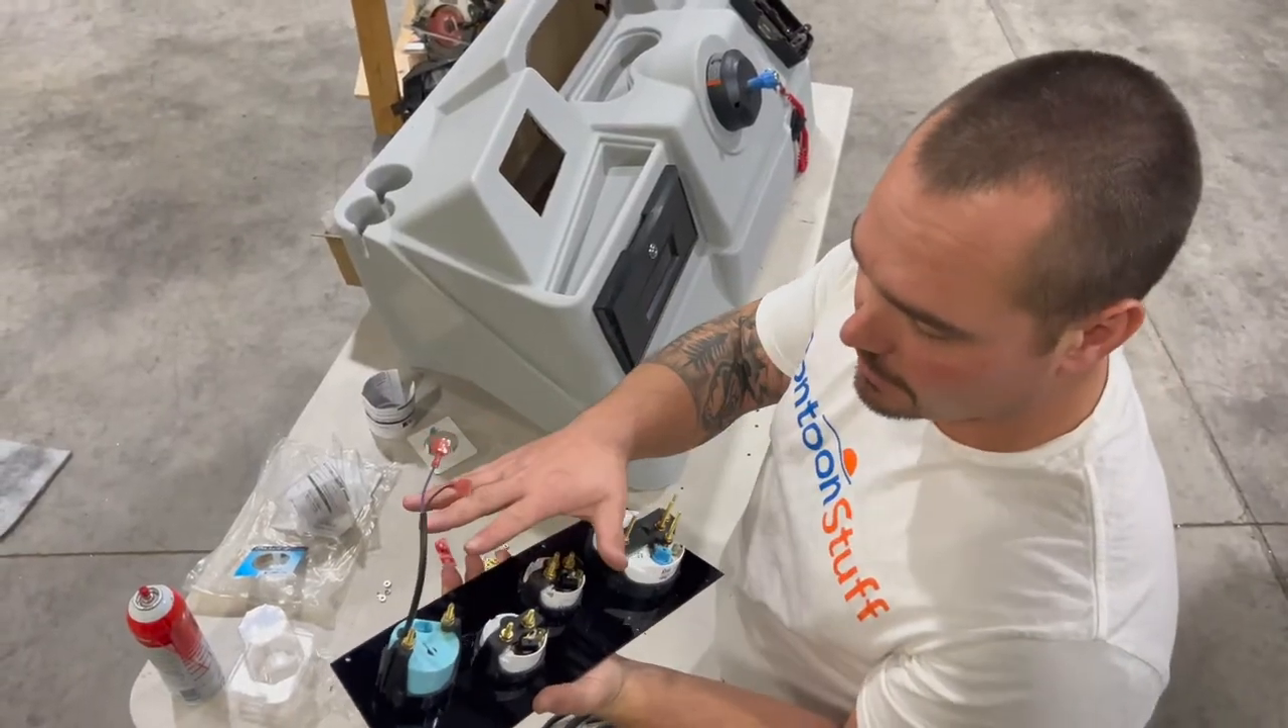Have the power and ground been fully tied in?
No.